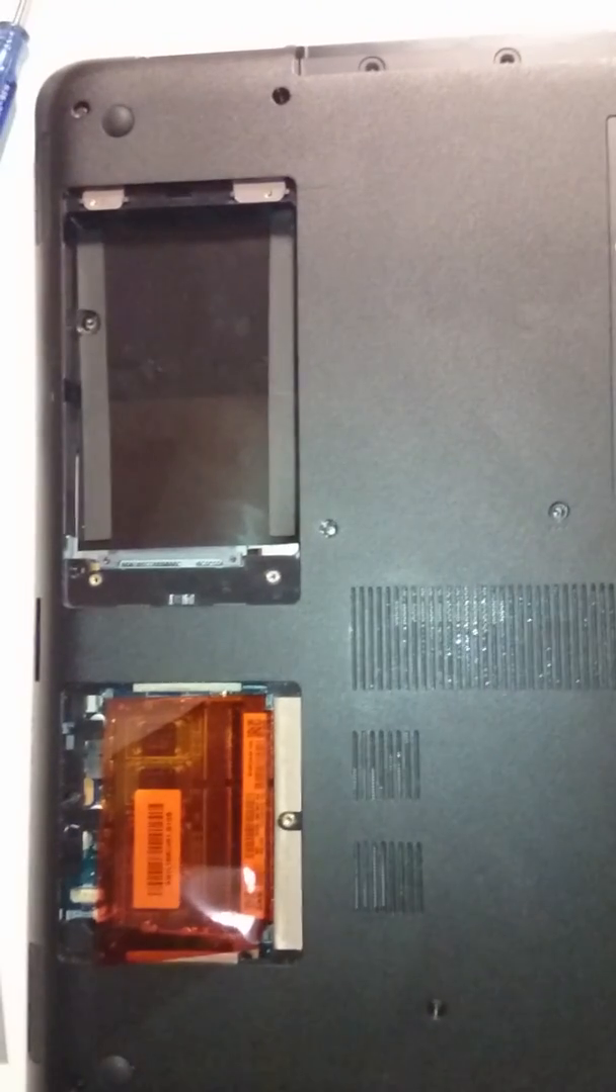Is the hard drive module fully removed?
Yes.